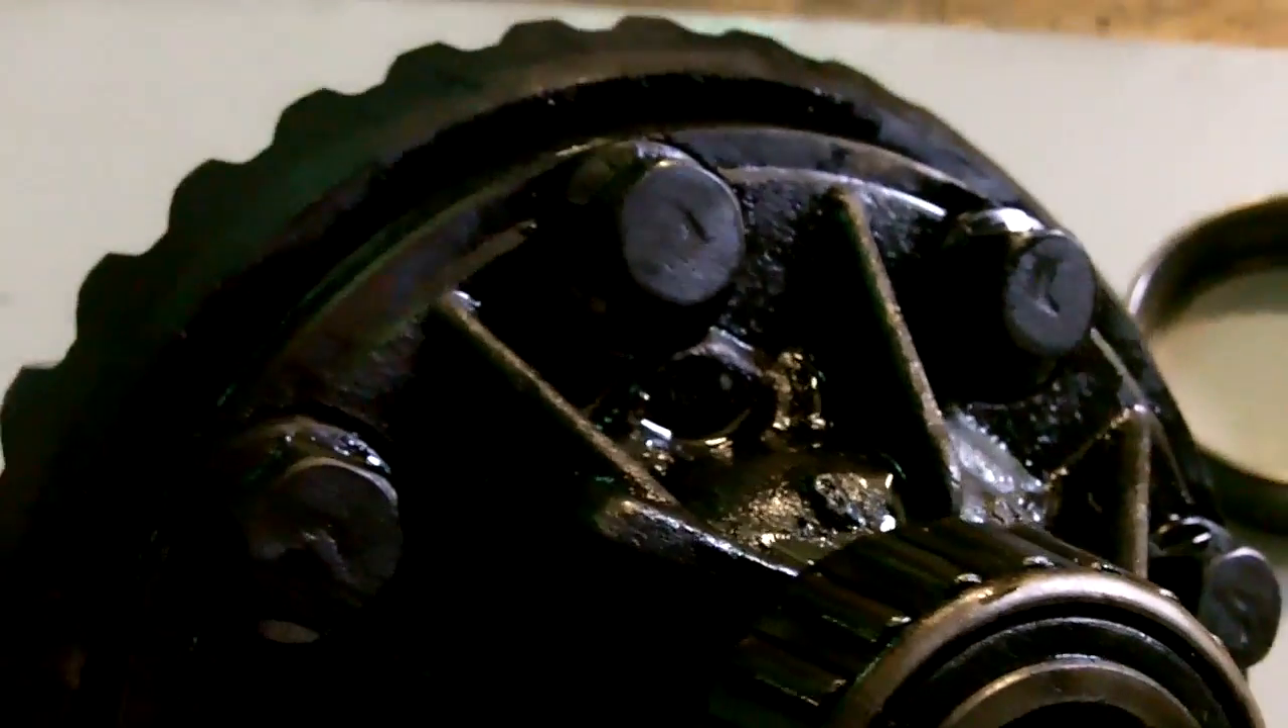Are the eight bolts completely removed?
No.